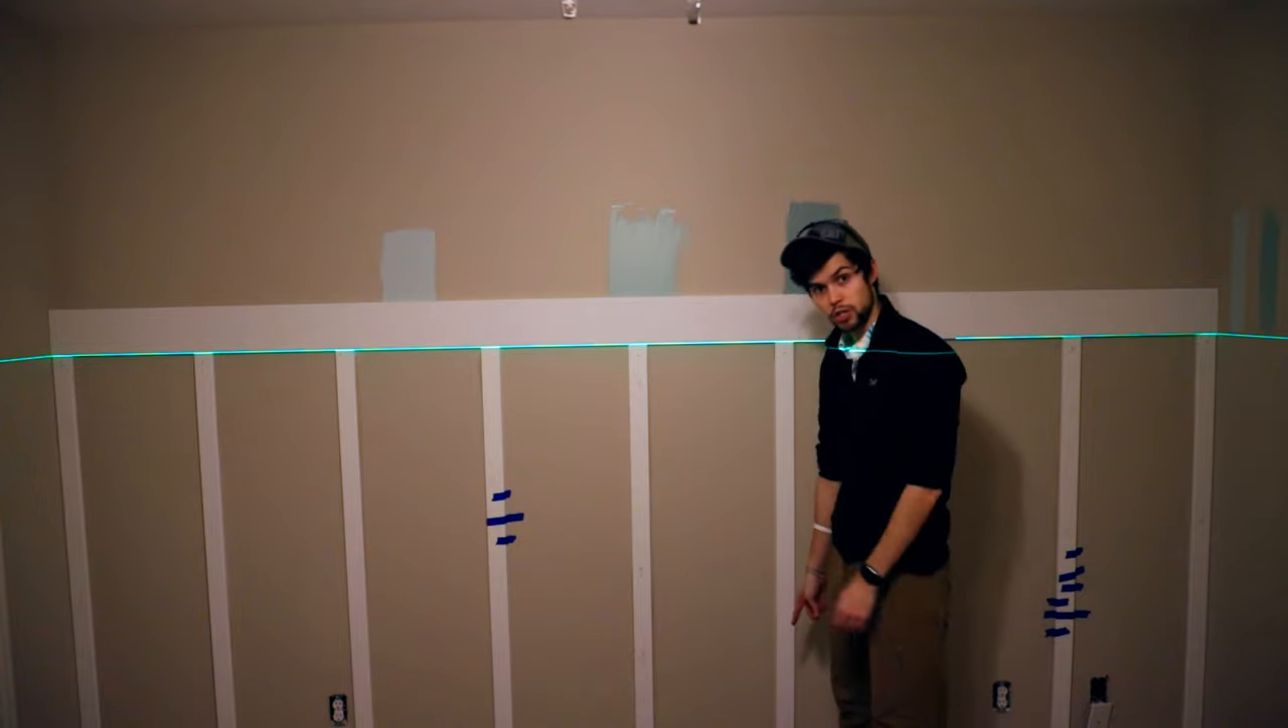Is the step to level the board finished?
Yes.